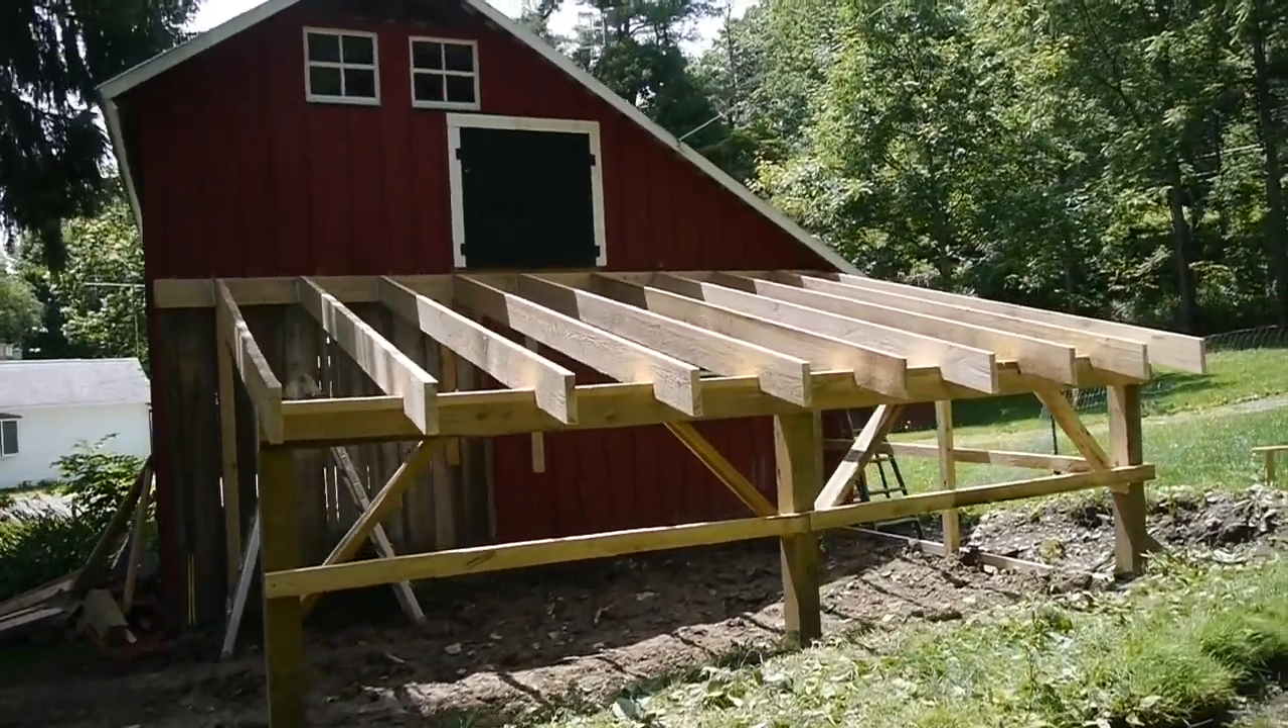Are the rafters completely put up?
Yes.